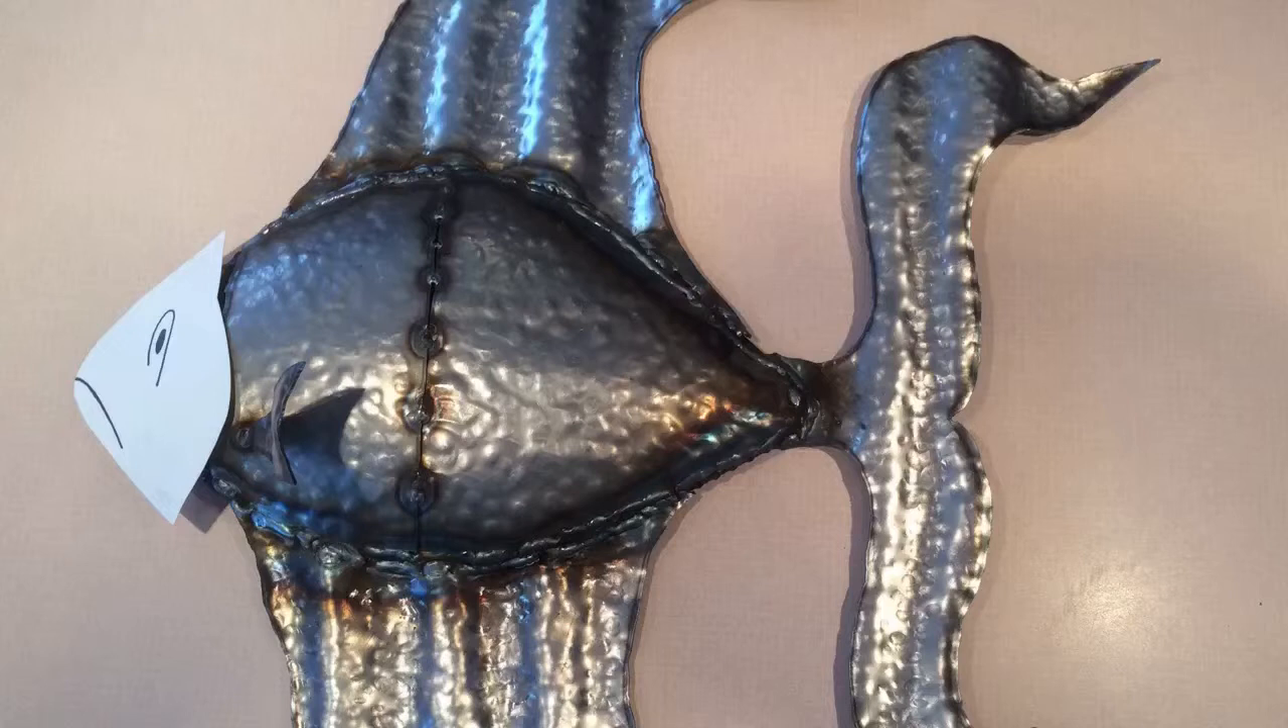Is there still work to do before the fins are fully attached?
No.